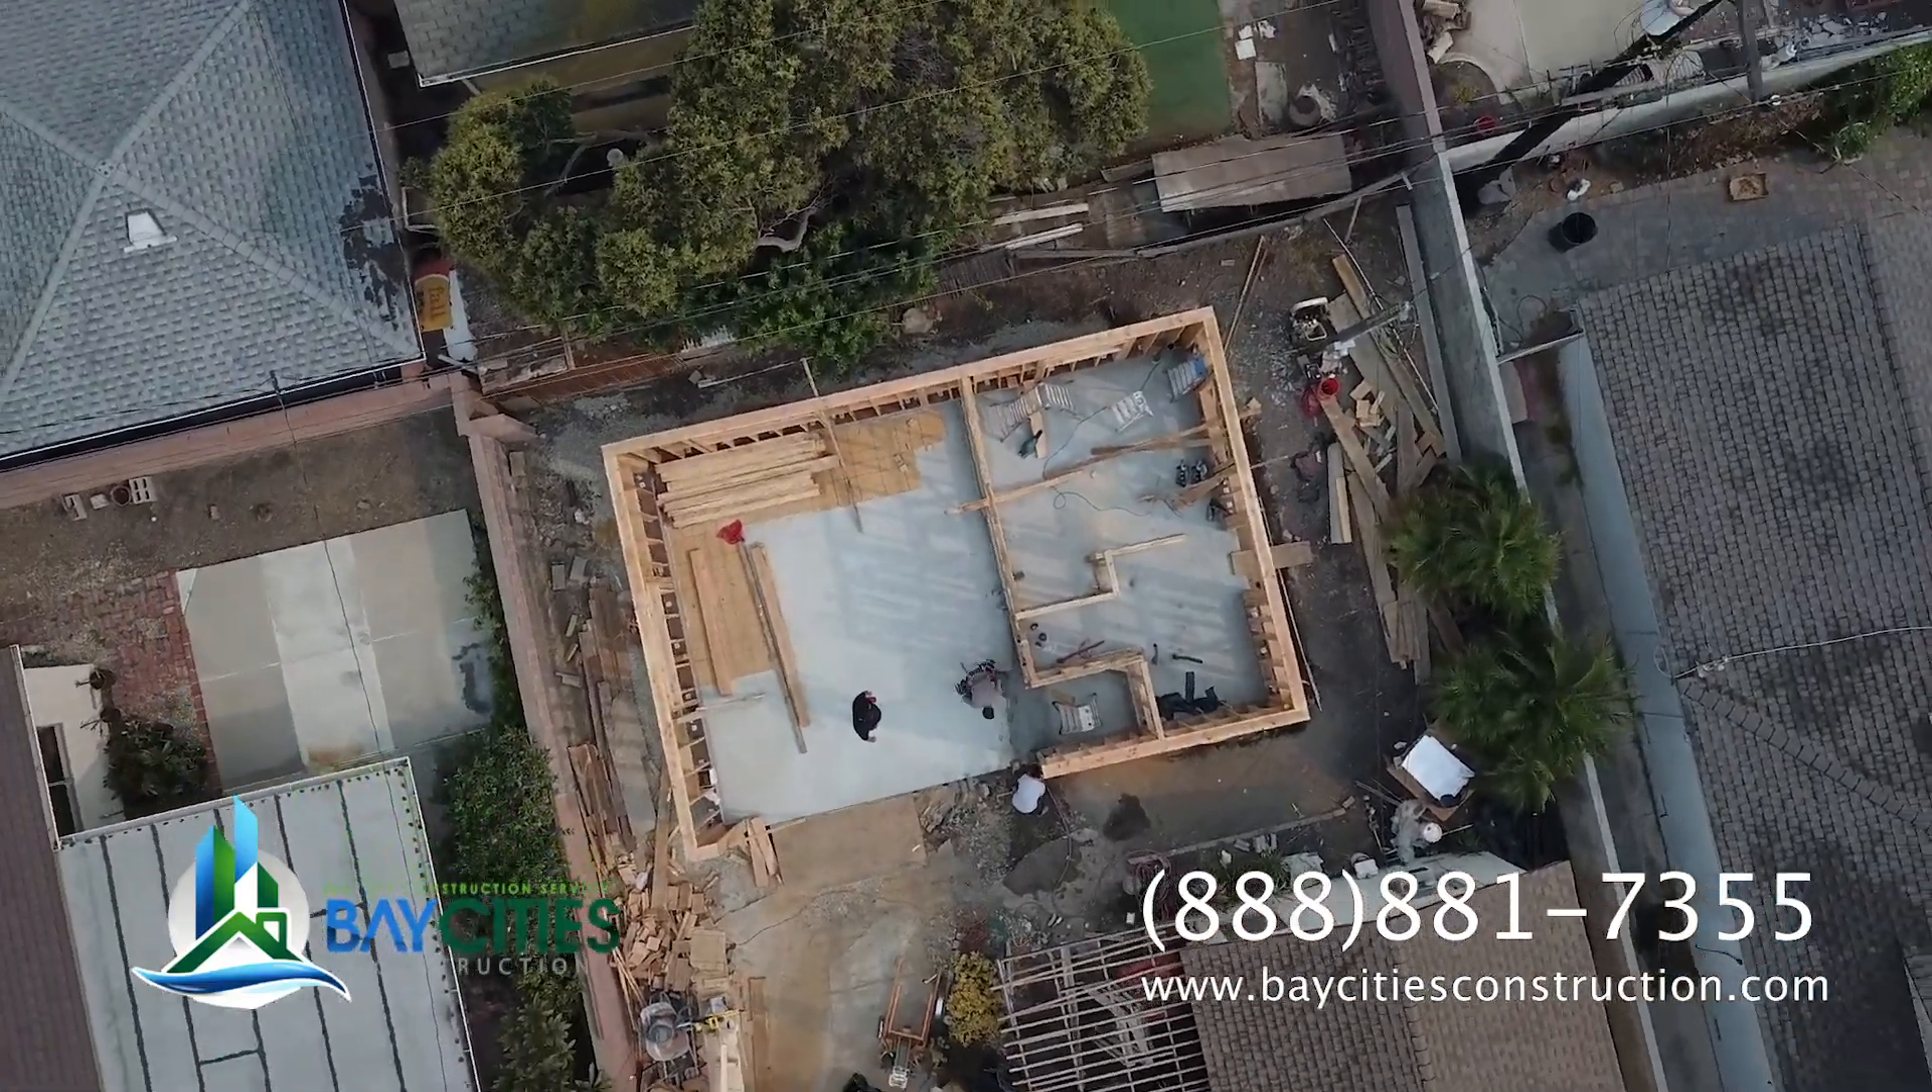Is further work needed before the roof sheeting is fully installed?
Yes.